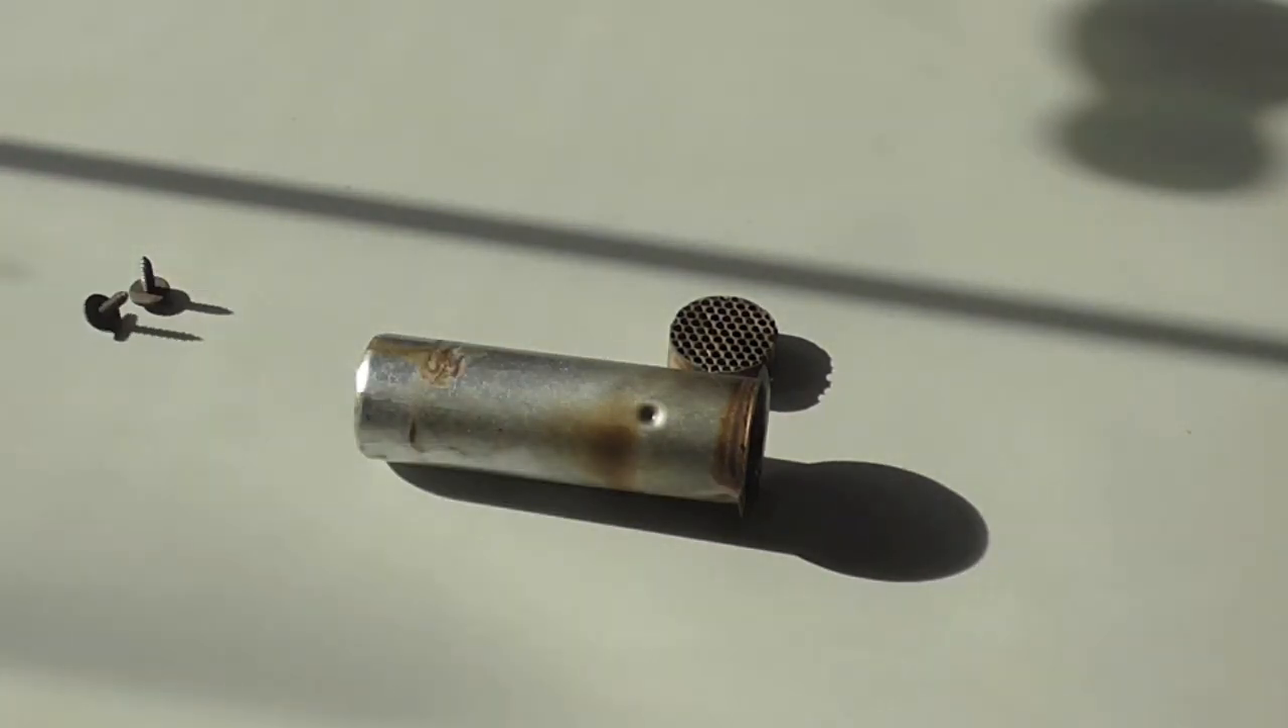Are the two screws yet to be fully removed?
No.